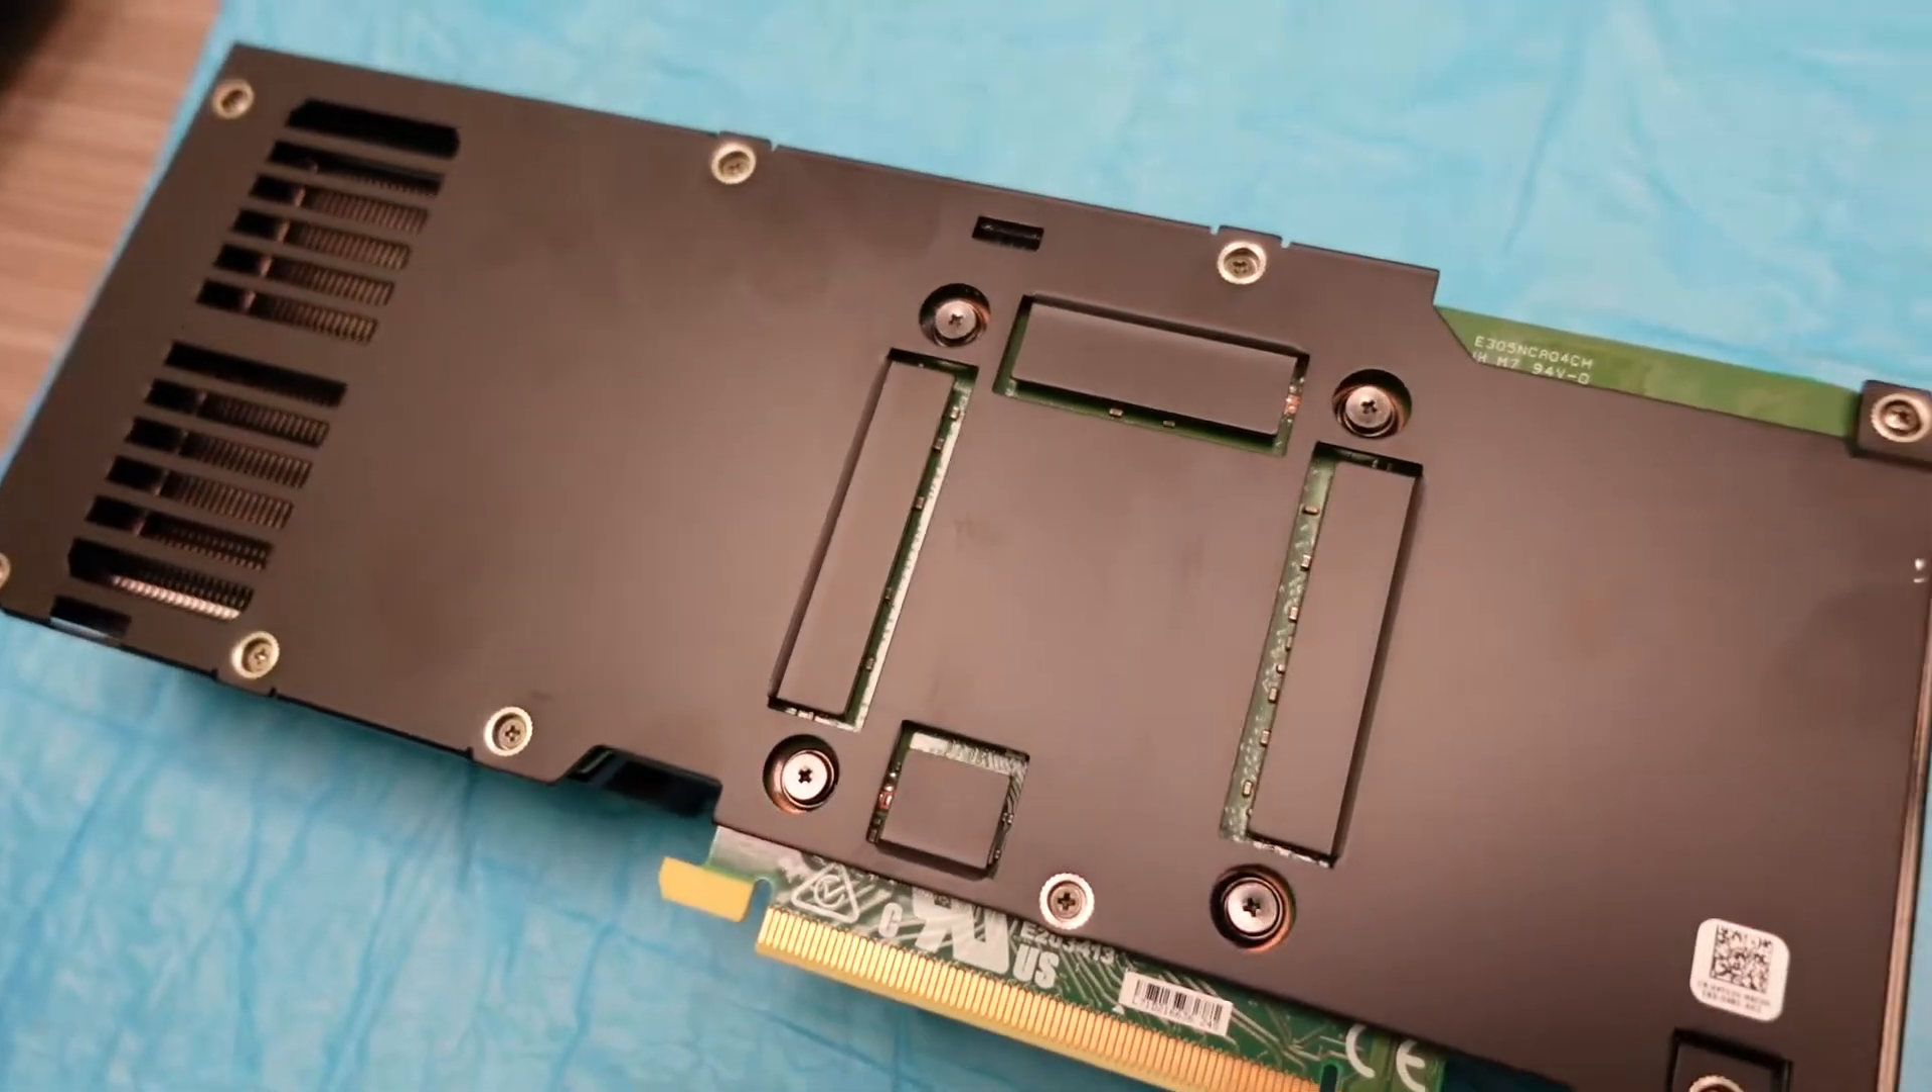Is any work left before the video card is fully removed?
No.